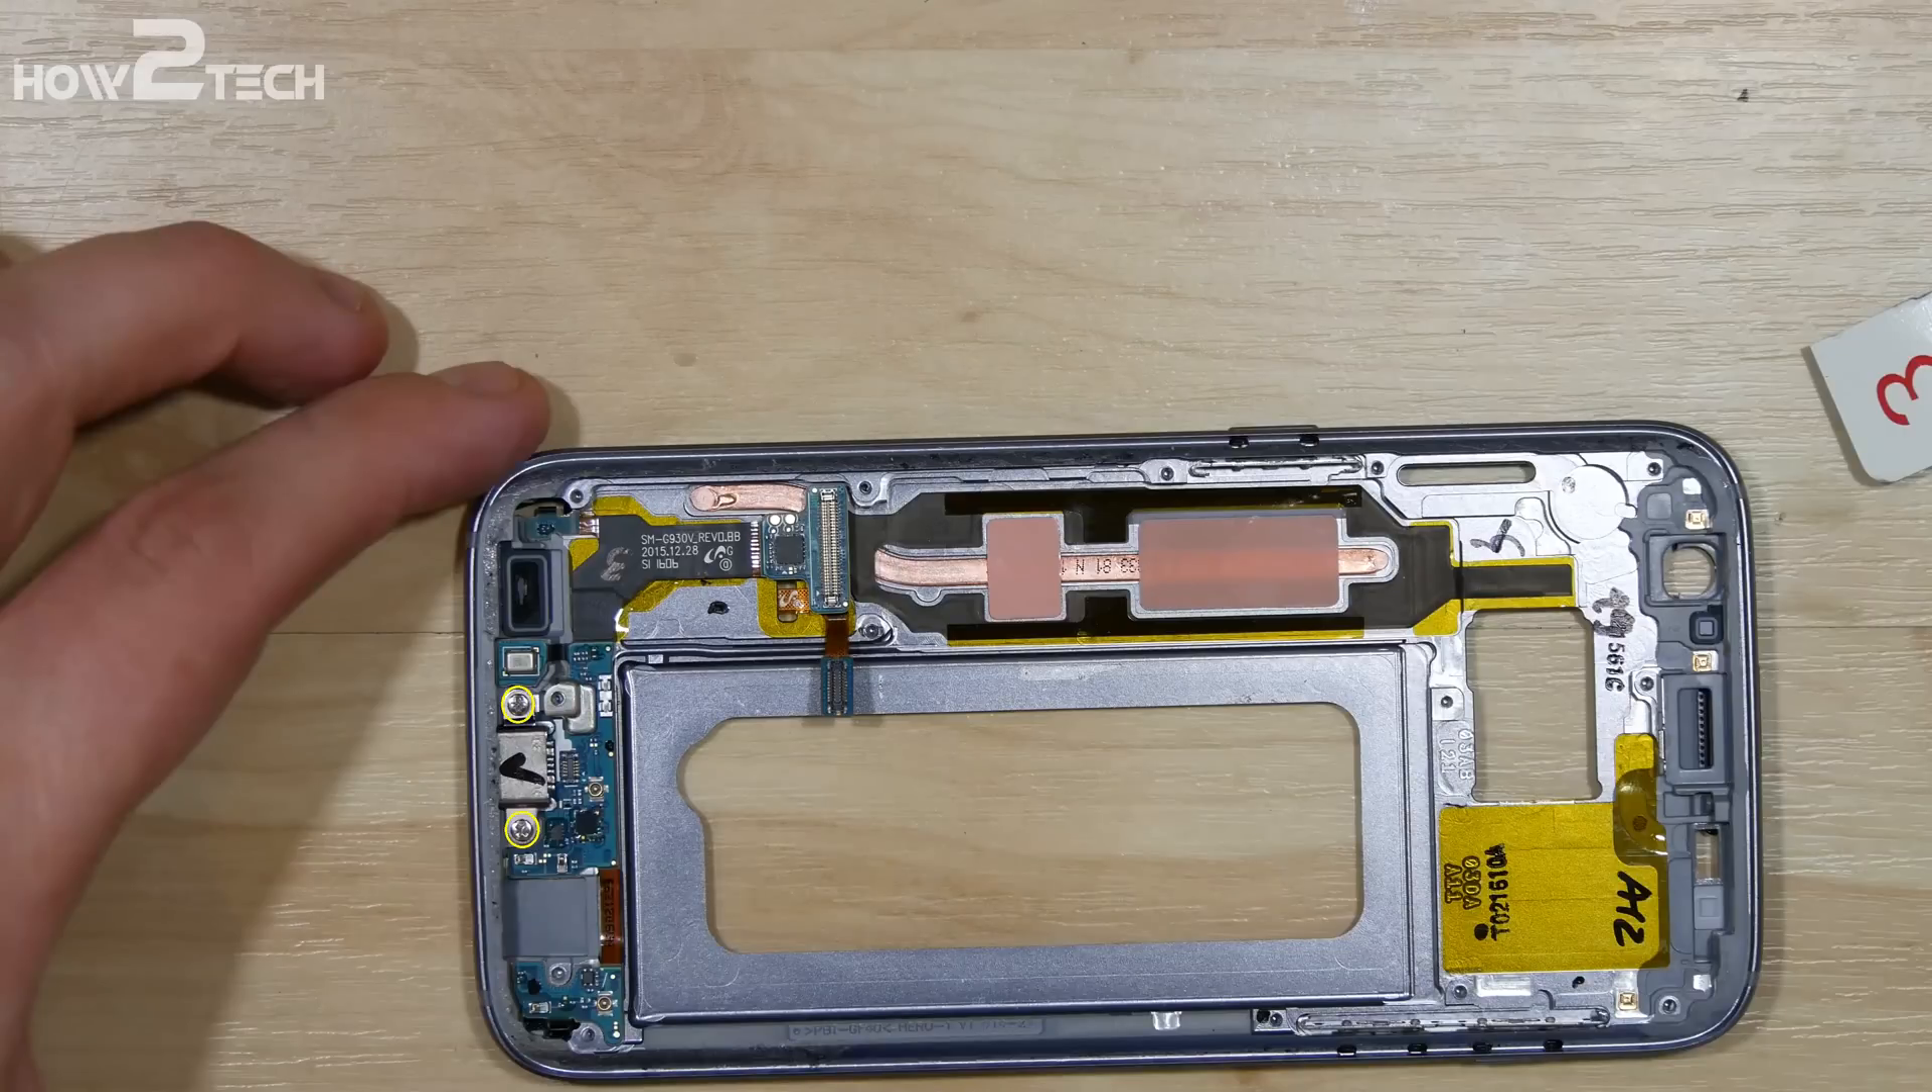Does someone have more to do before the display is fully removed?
No.